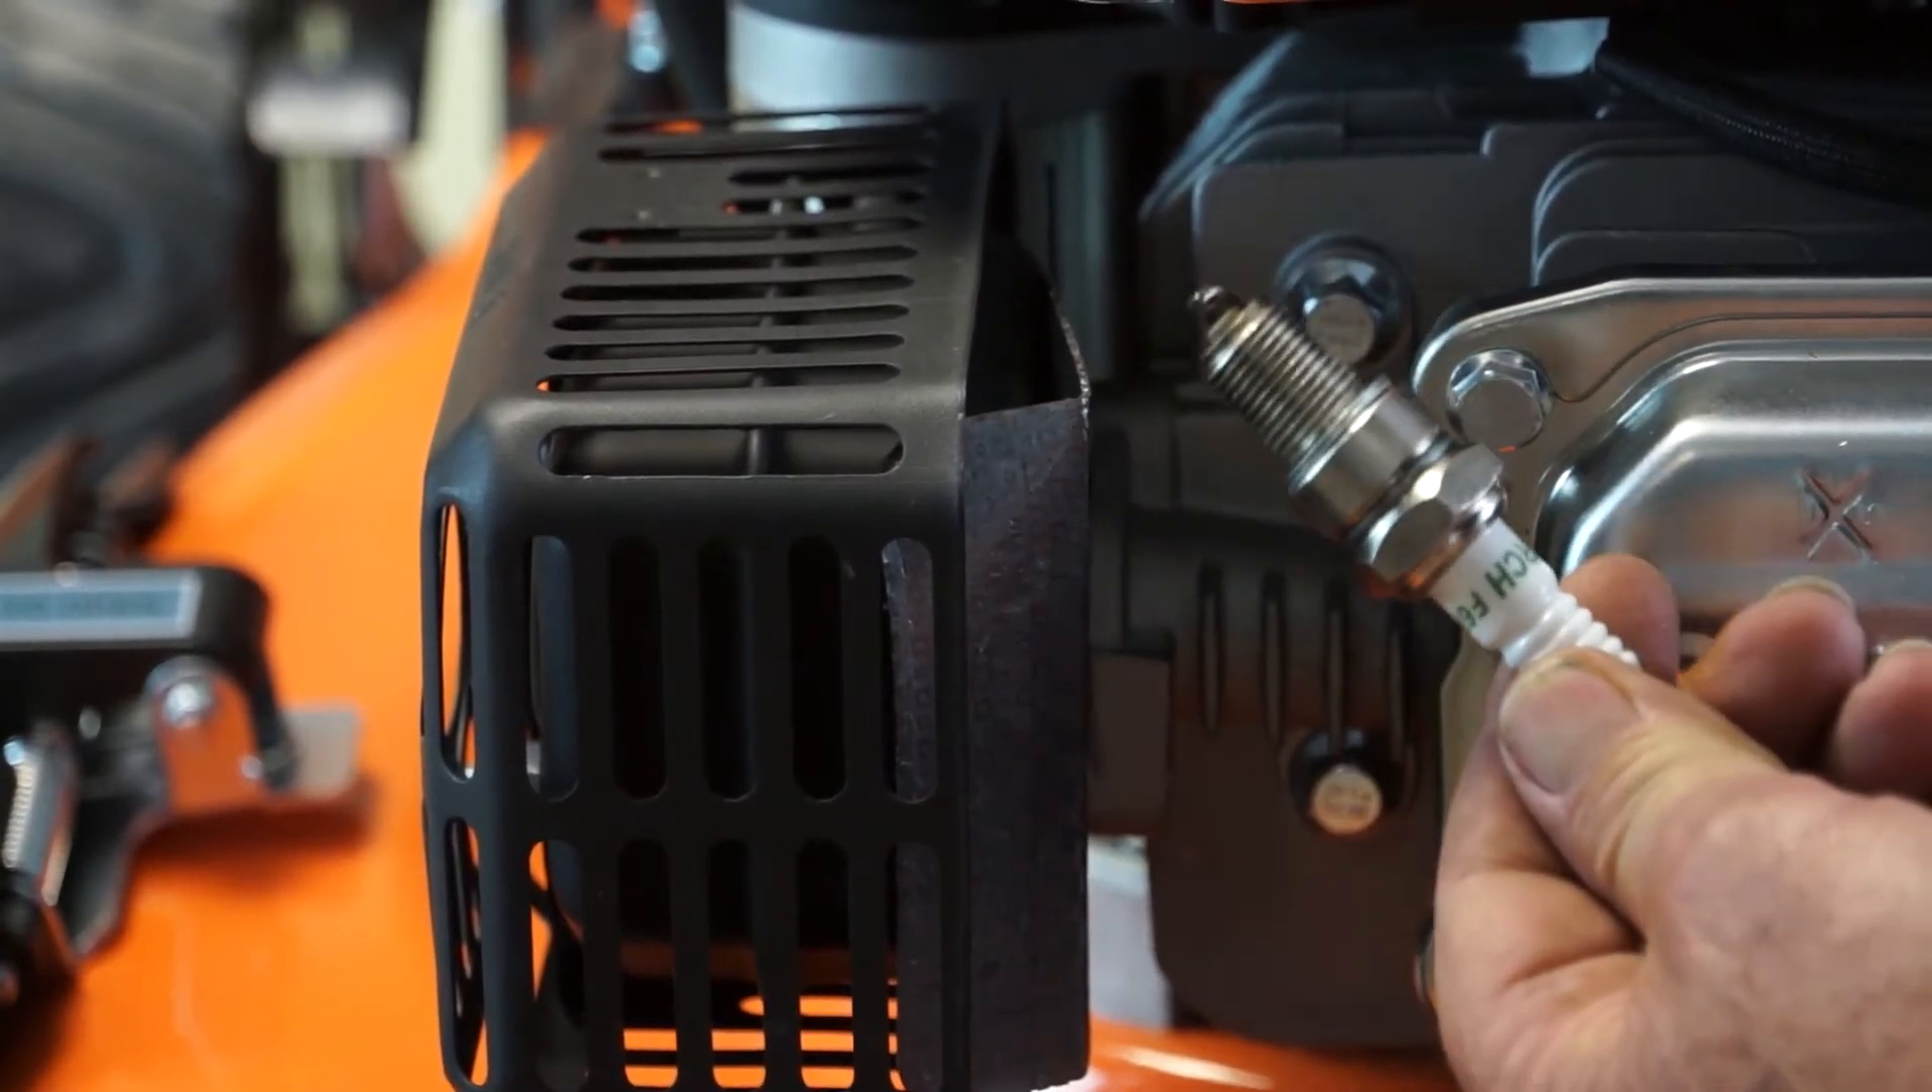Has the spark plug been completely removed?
Yes.